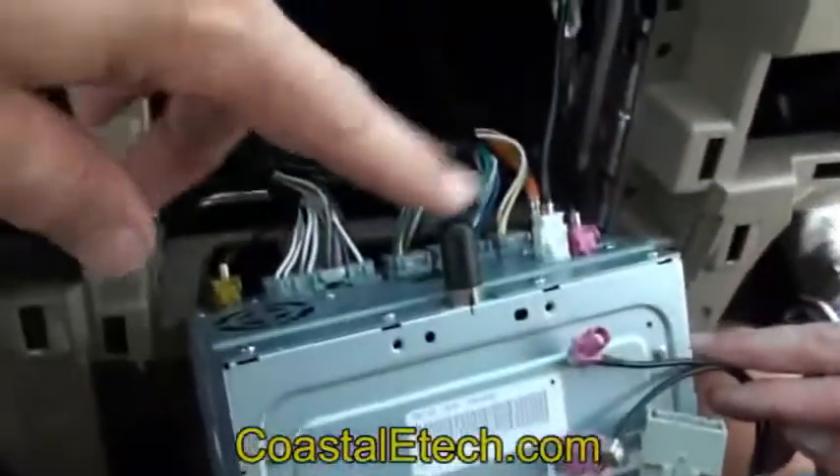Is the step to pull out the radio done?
Yes.